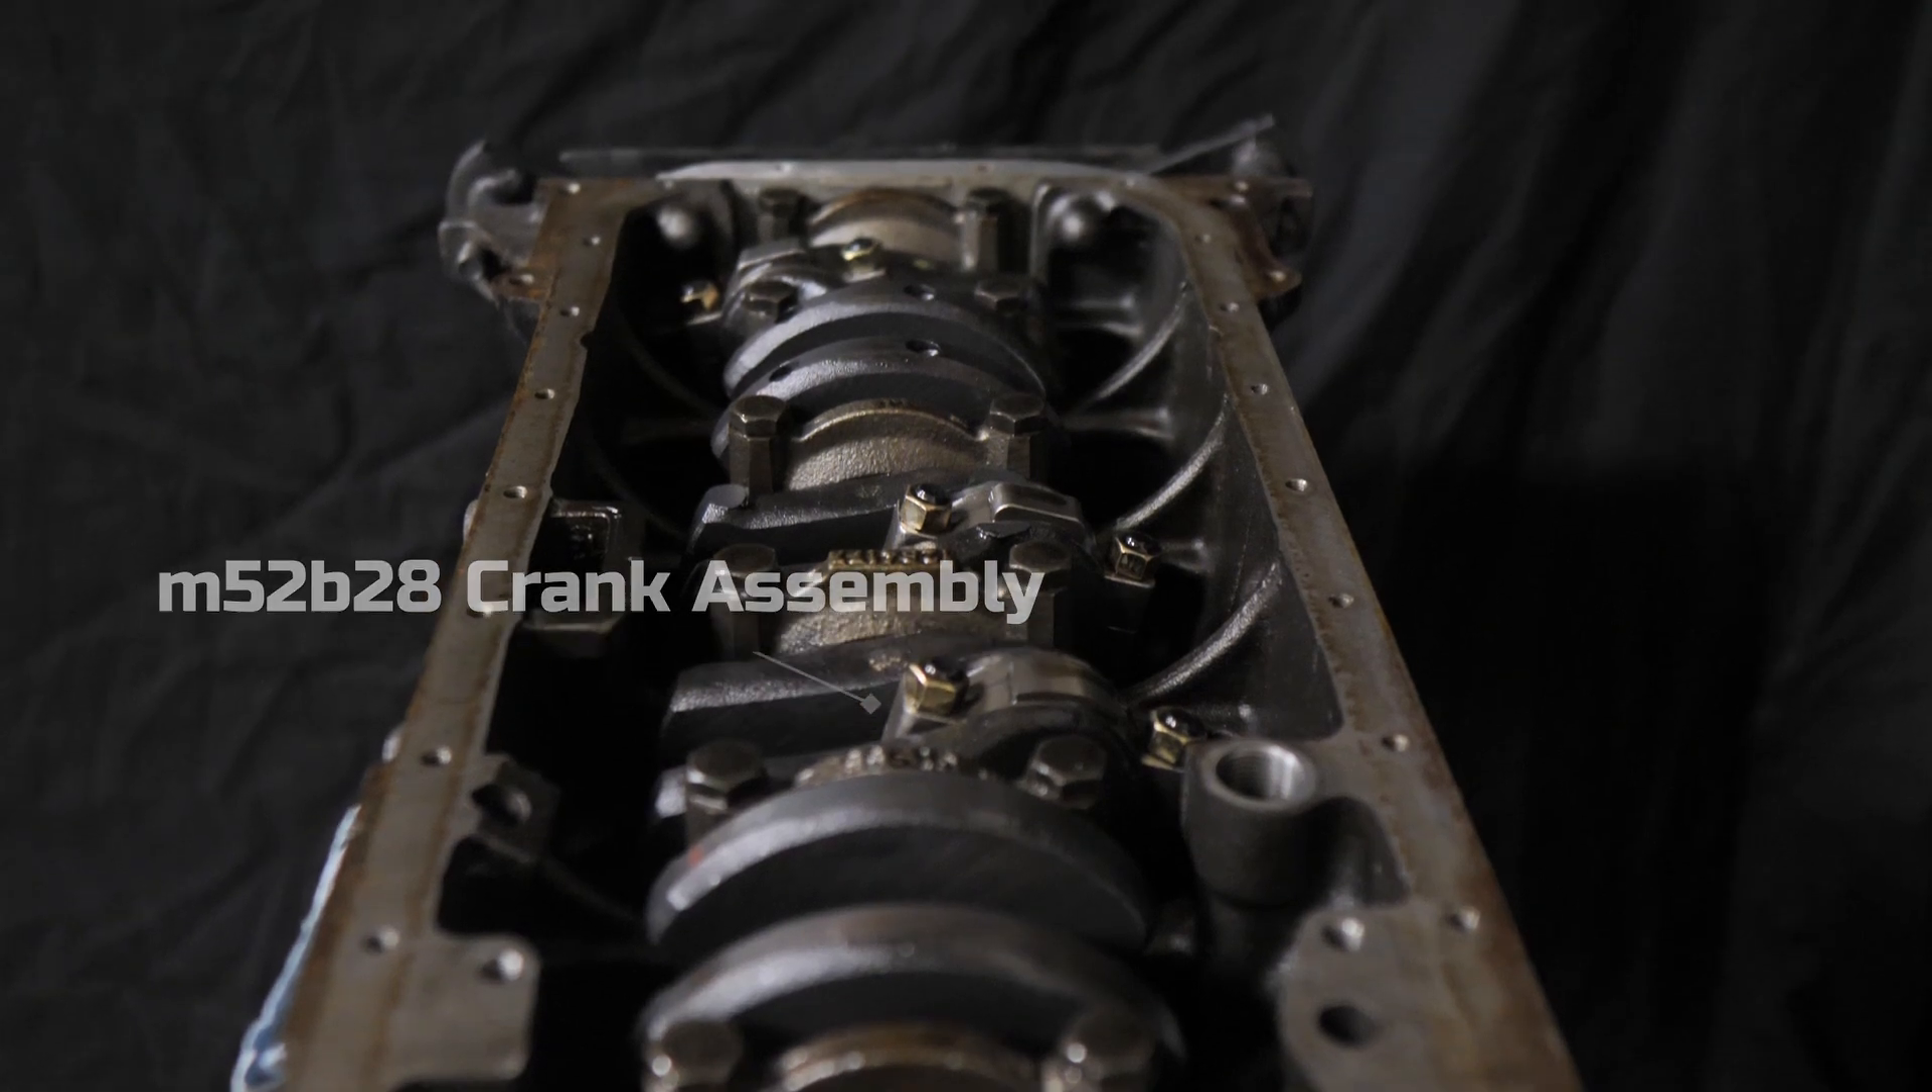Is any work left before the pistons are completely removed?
Yes.